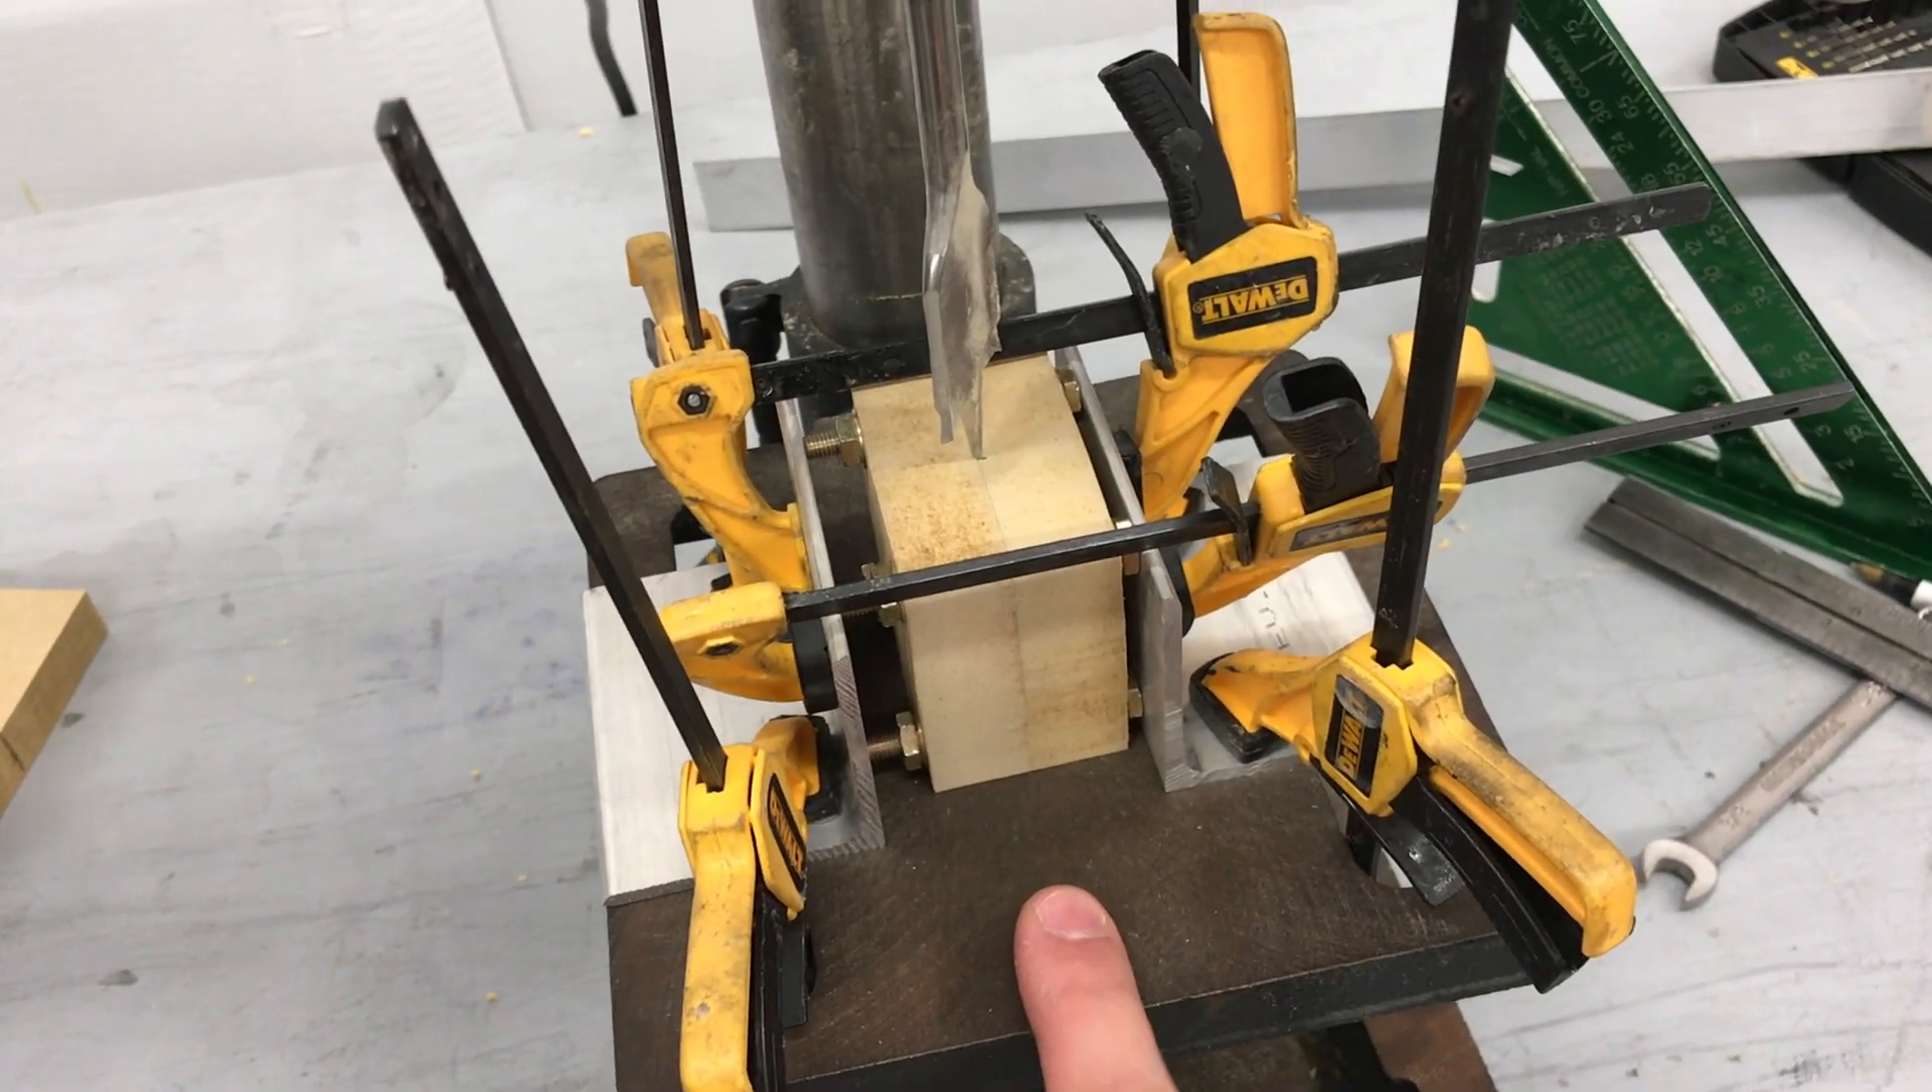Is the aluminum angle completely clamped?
Yes.